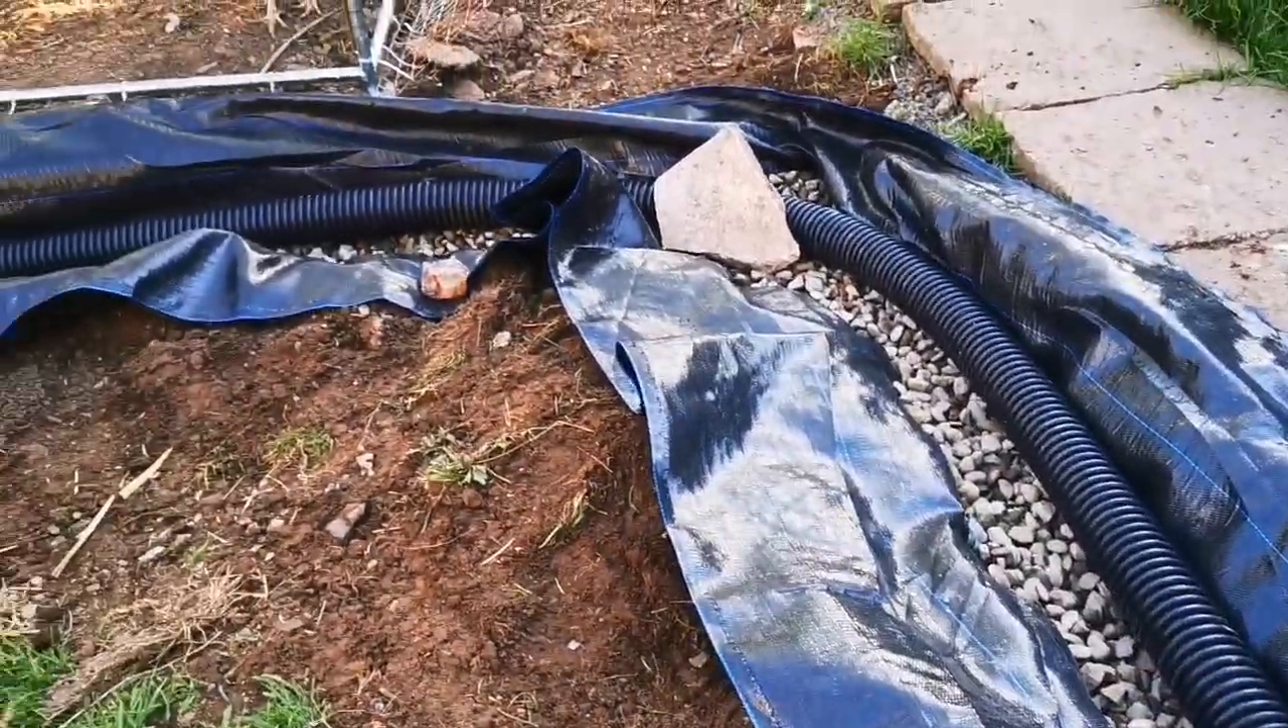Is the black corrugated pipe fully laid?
Yes.